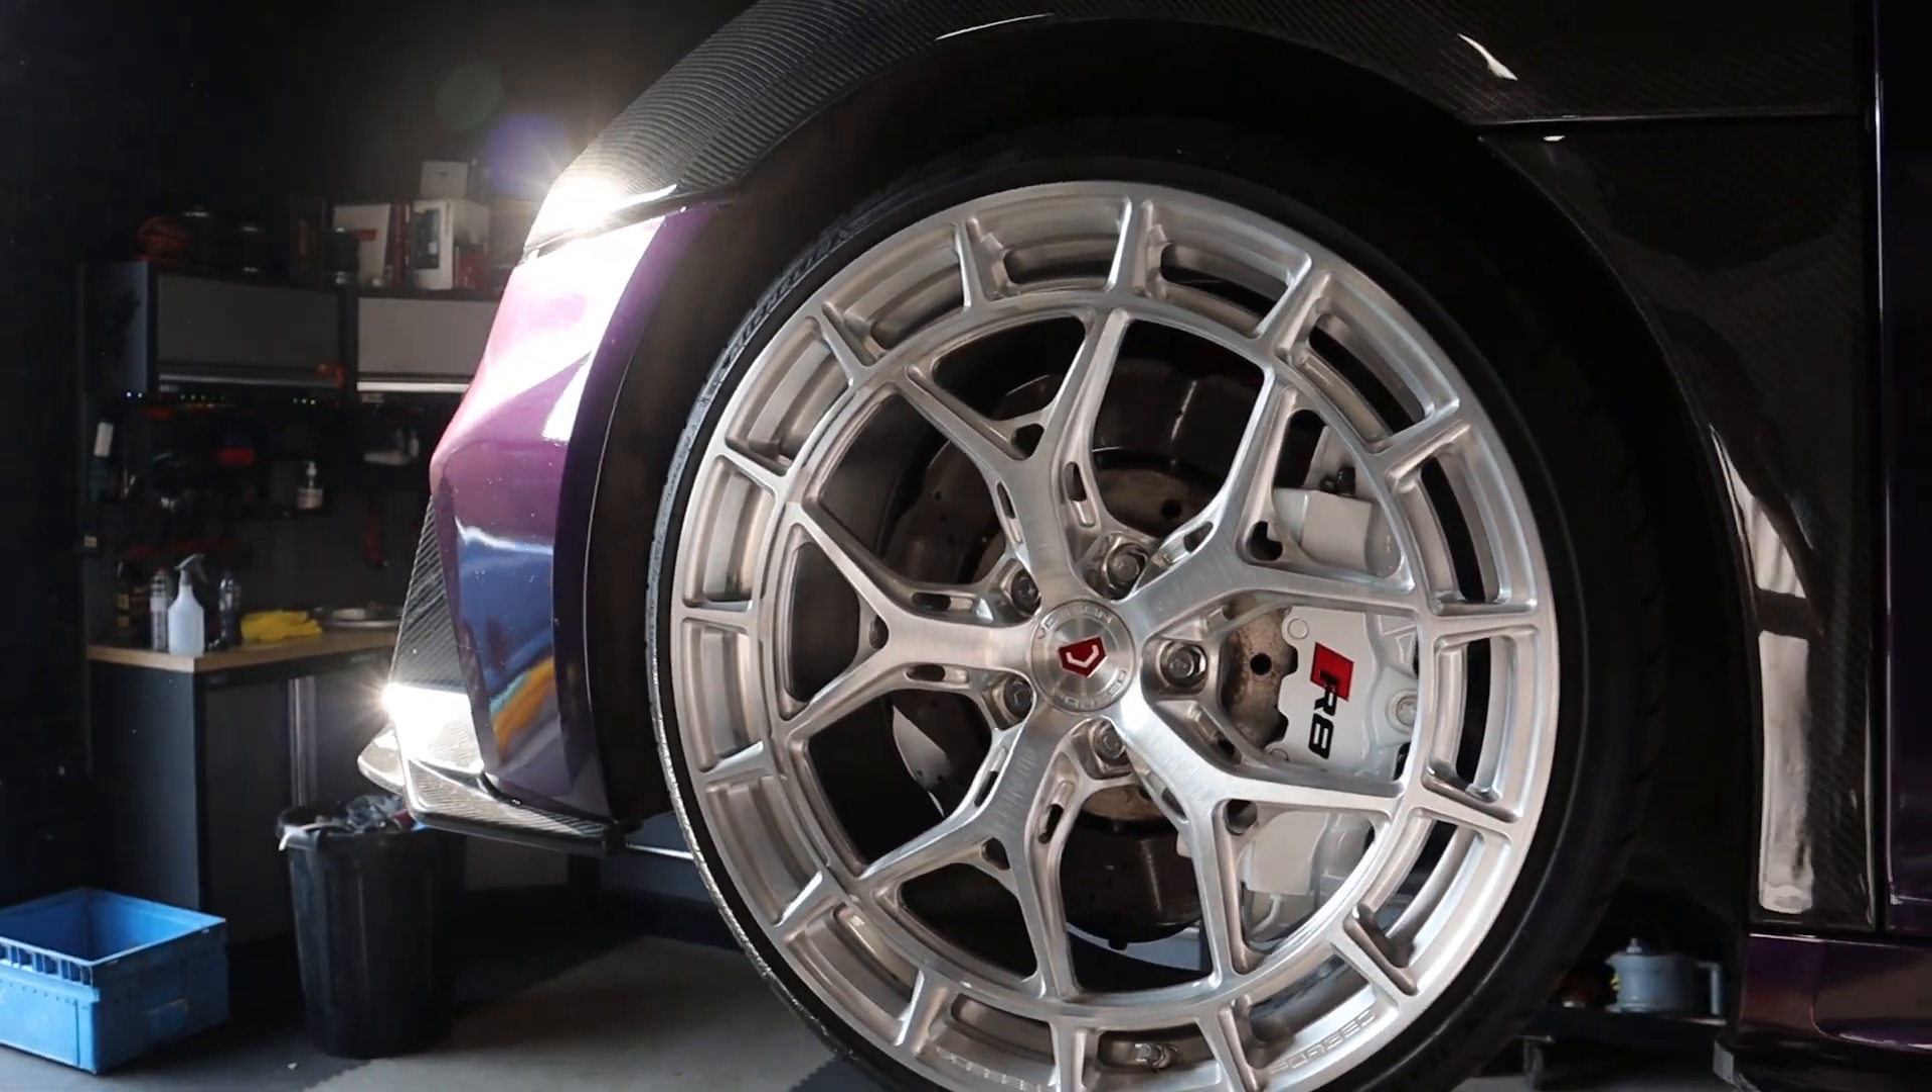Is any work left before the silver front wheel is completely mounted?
No.